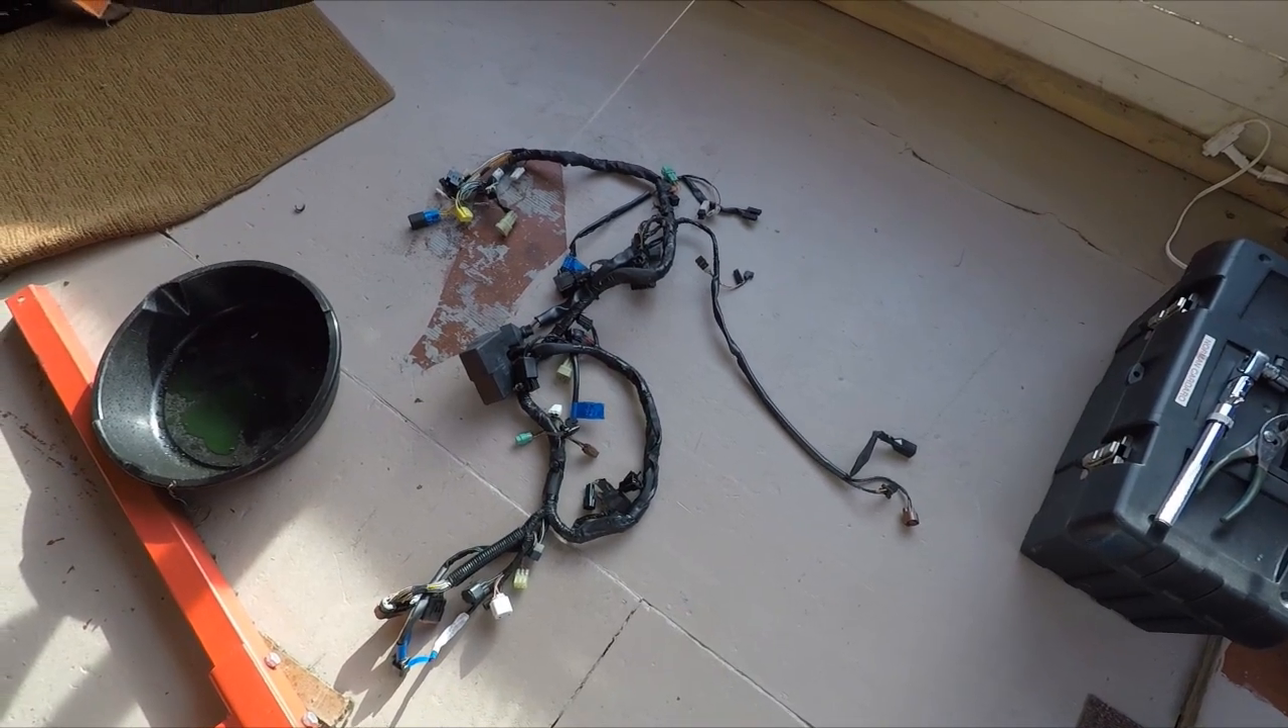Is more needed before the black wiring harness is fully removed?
No.